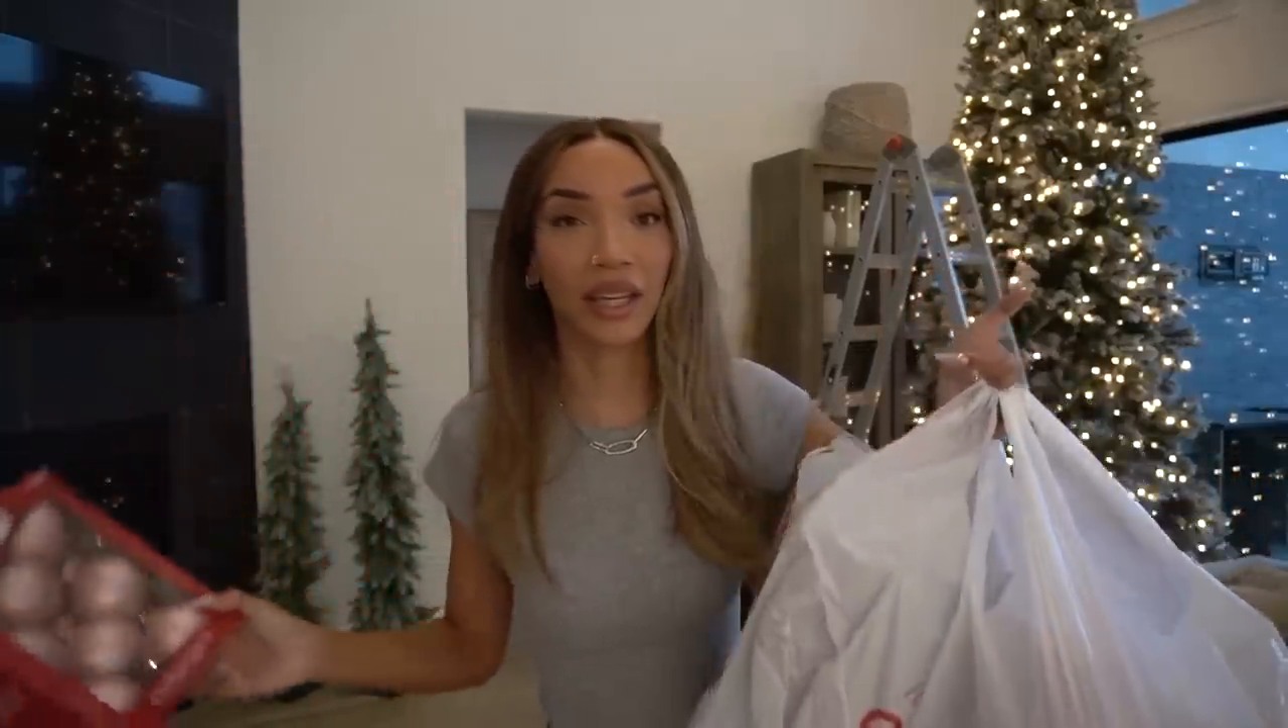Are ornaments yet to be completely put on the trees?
Yes.